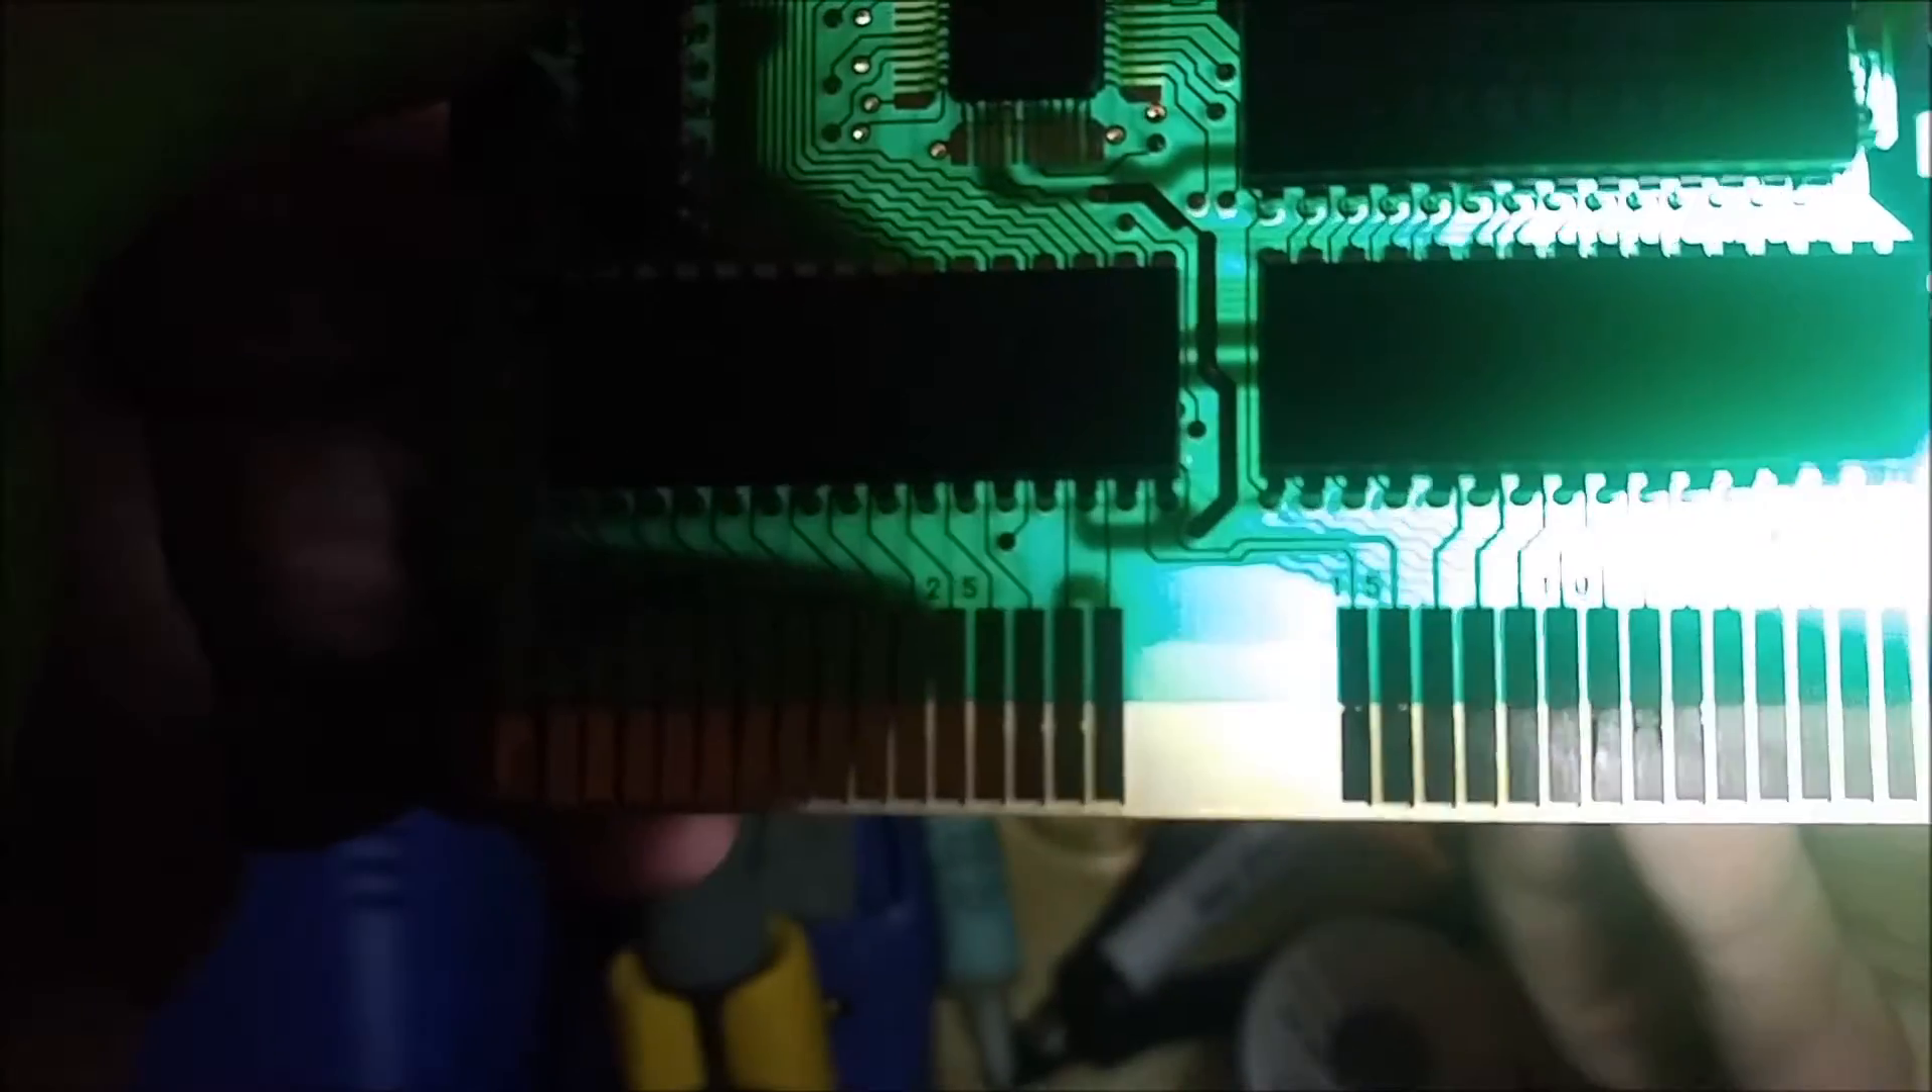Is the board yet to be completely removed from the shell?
No.